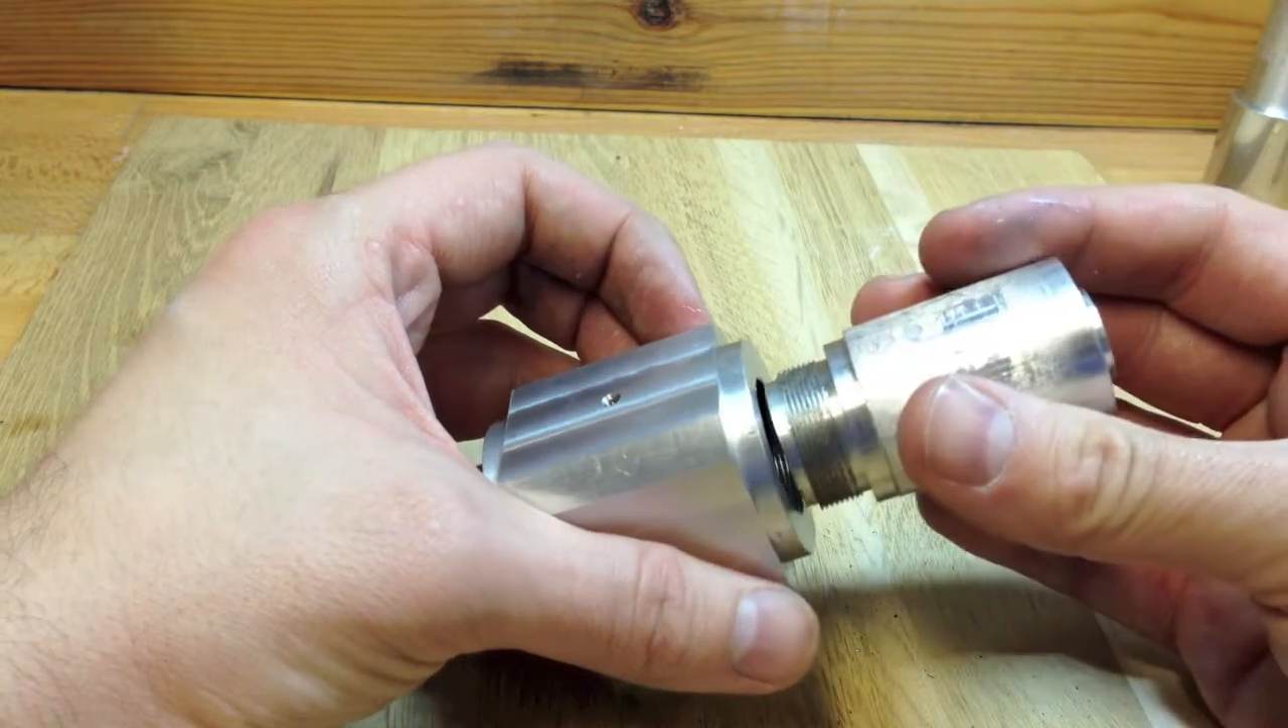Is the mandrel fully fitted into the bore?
No.